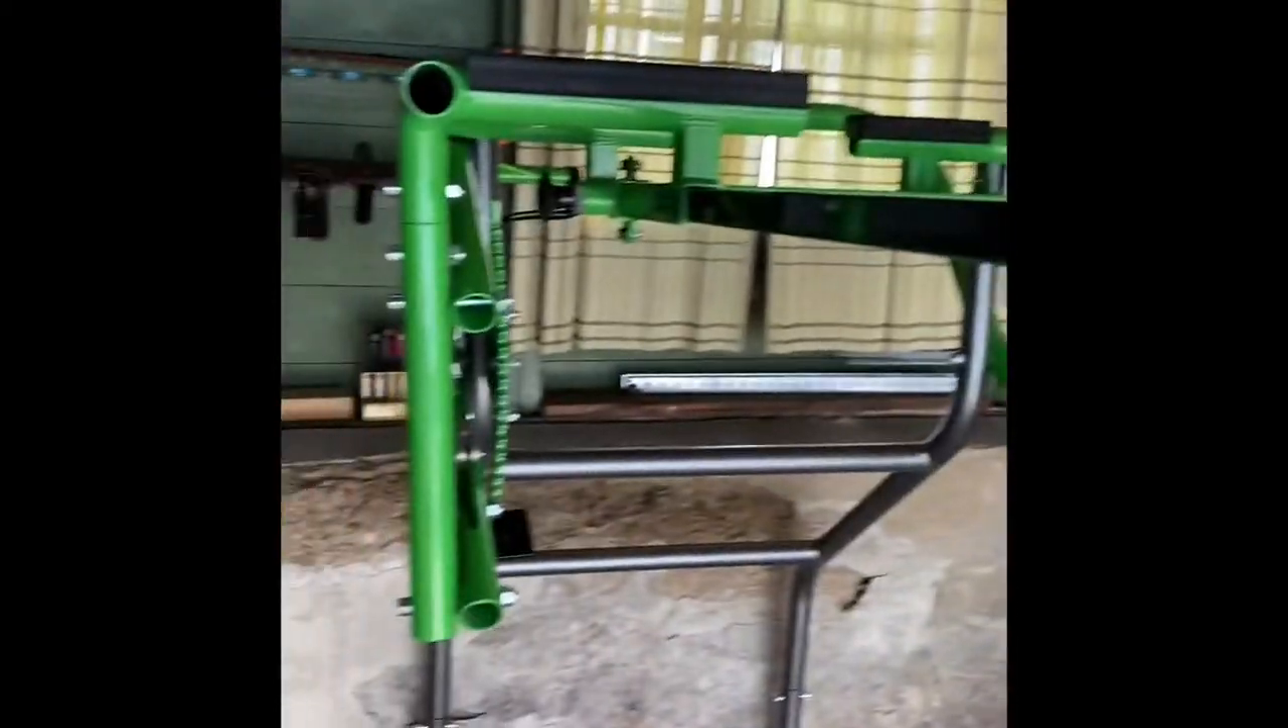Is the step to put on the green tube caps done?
No.